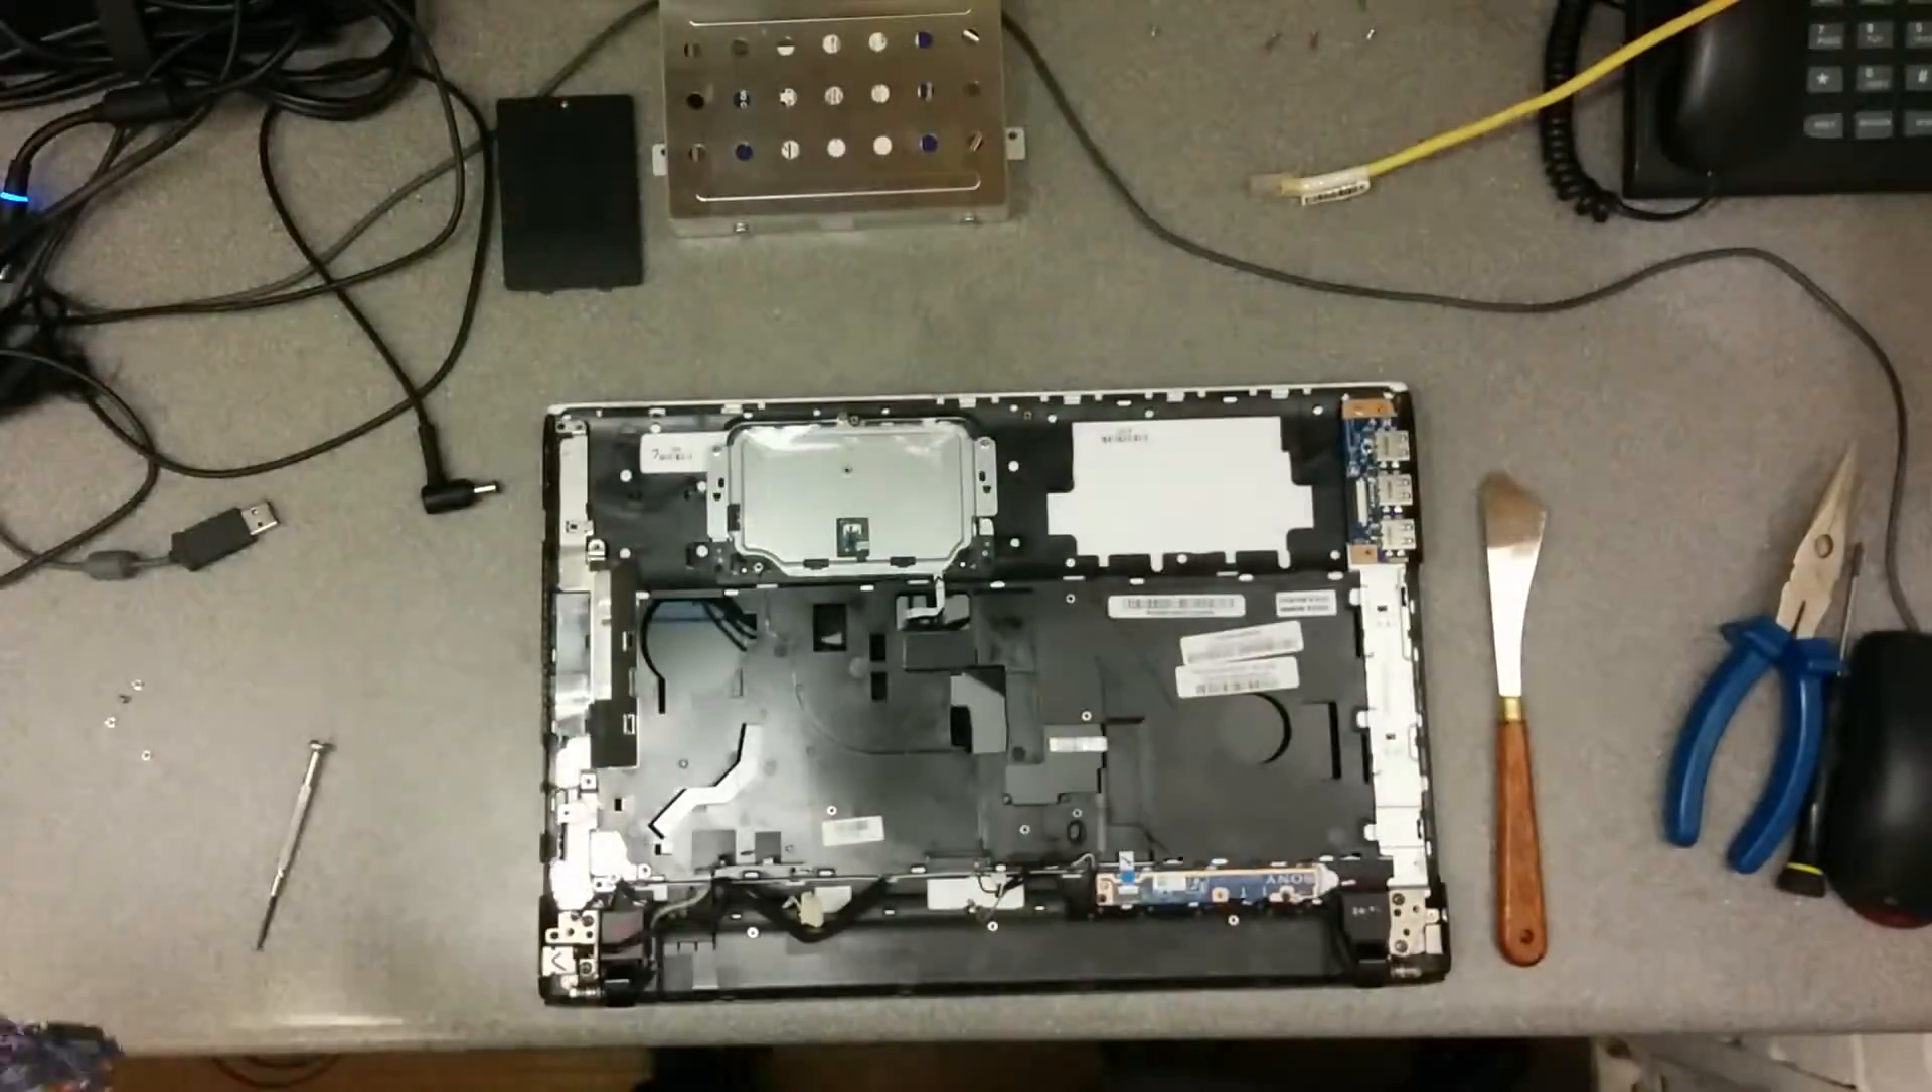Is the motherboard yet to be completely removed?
No.